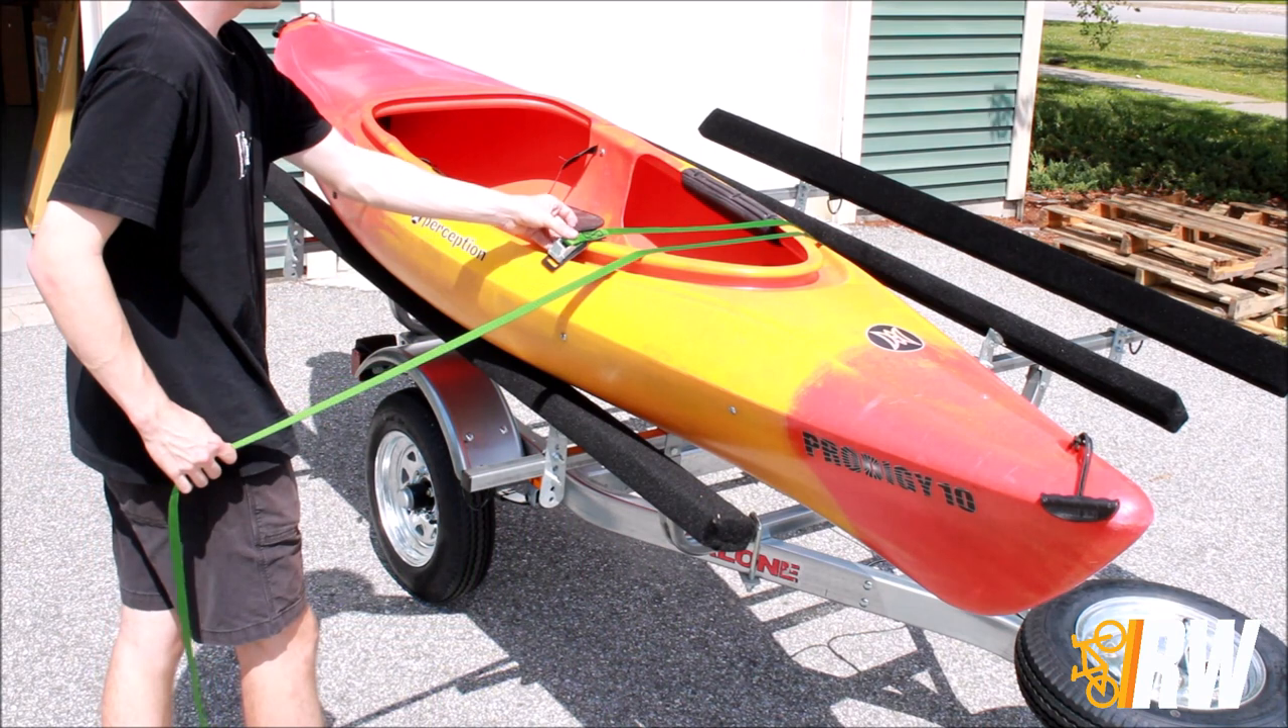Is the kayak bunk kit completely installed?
Yes.